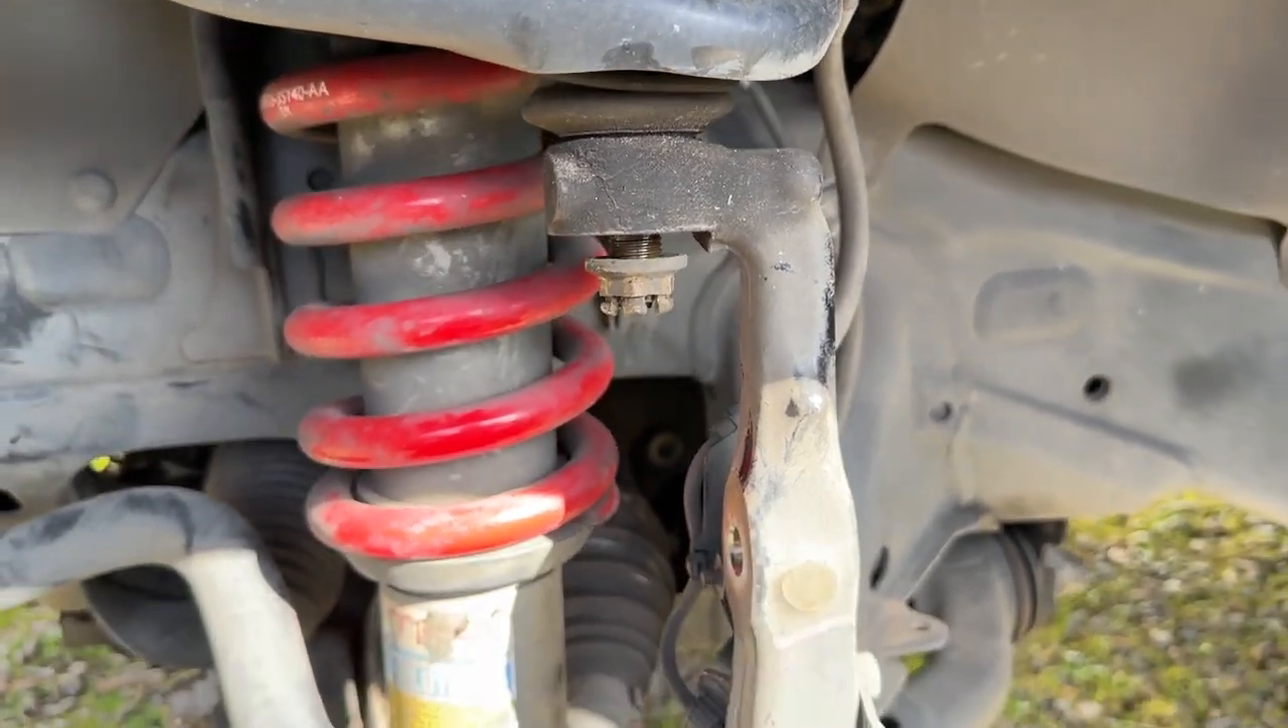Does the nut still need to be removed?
Yes.